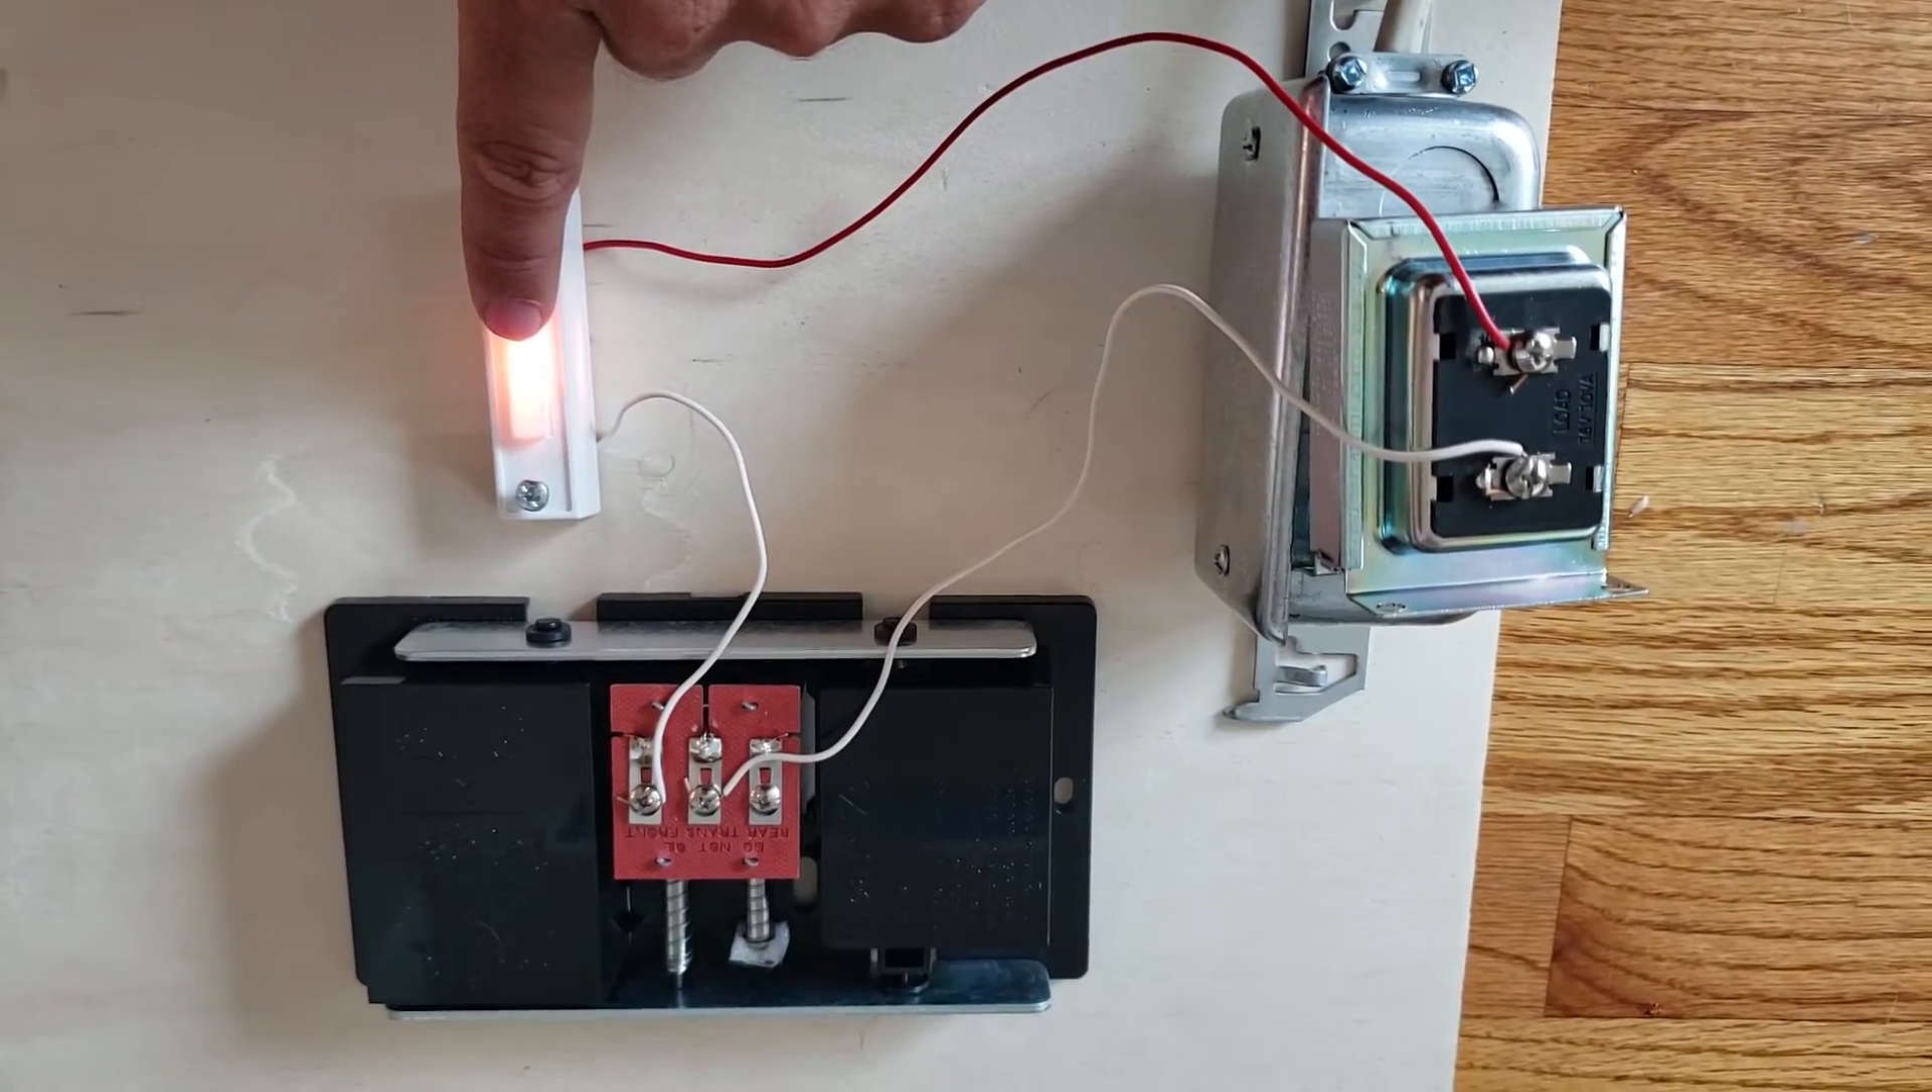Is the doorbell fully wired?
Yes.